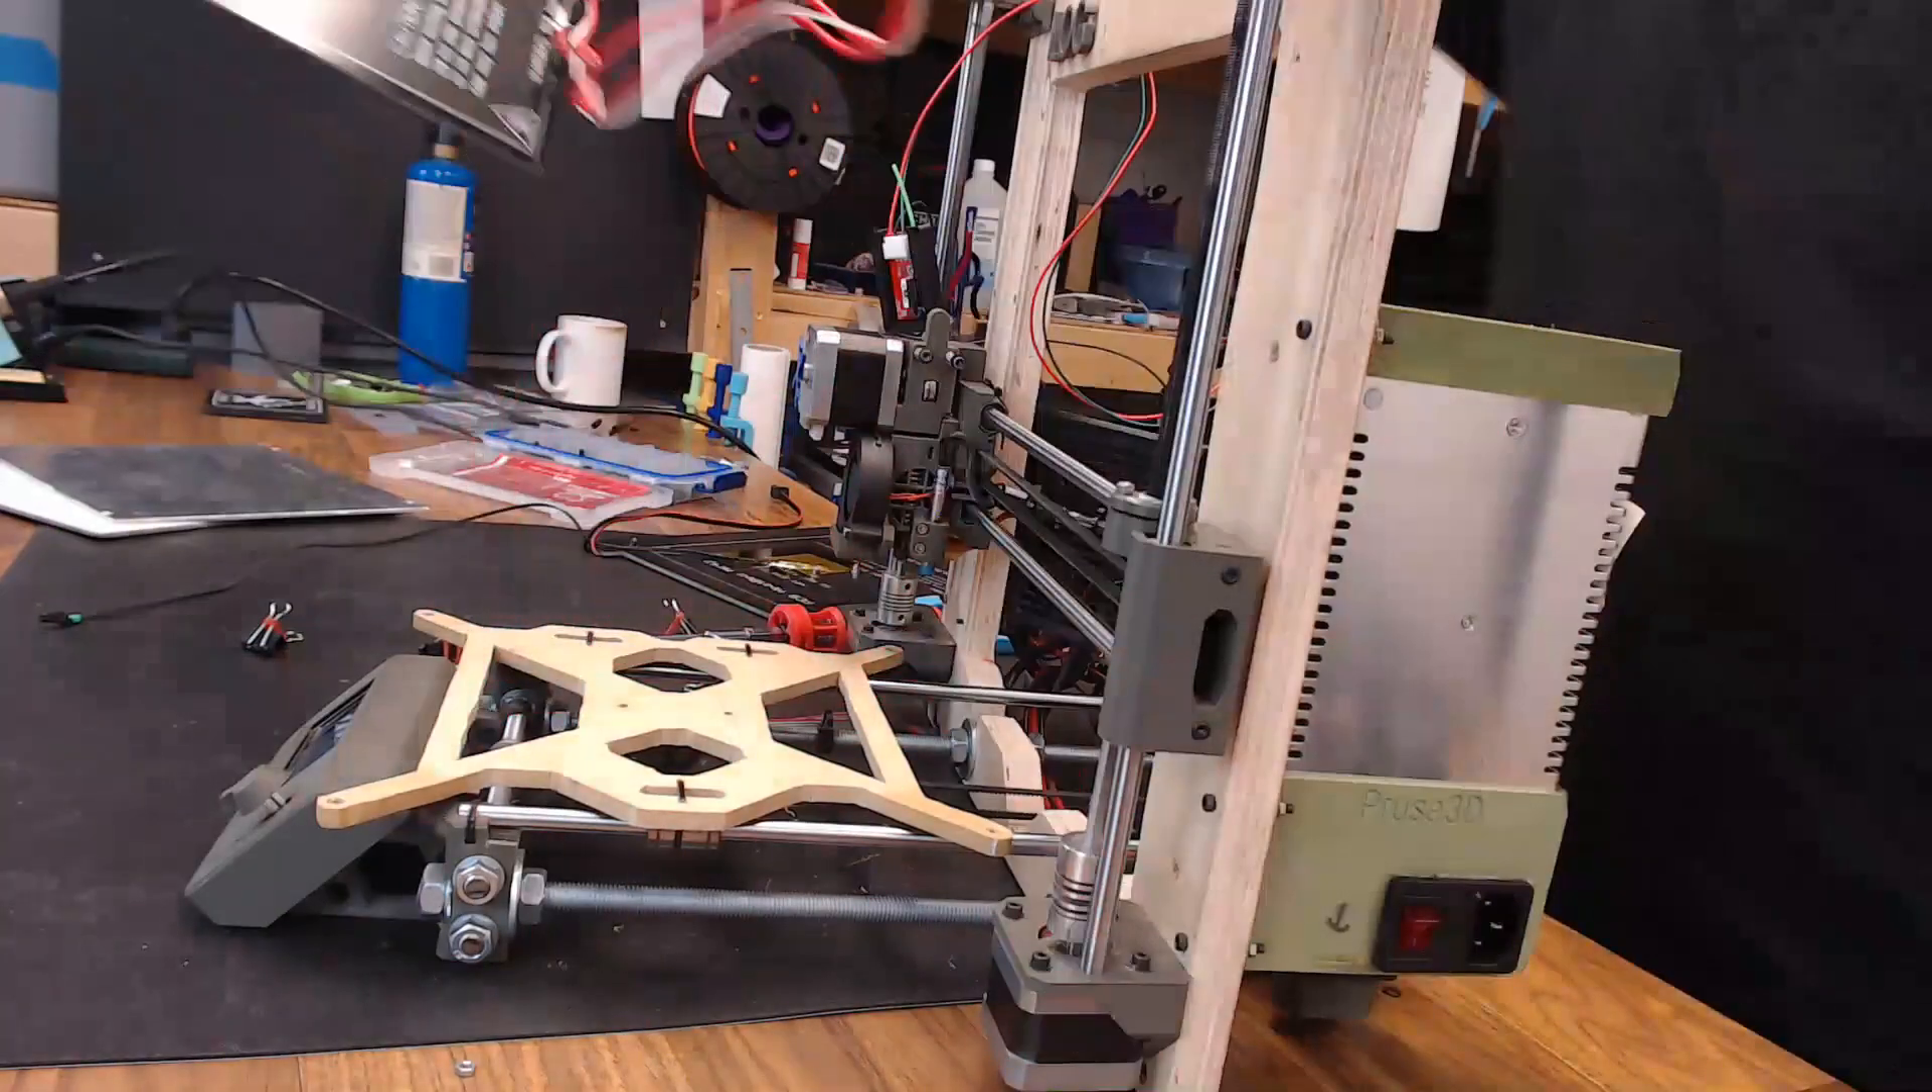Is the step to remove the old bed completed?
Yes.